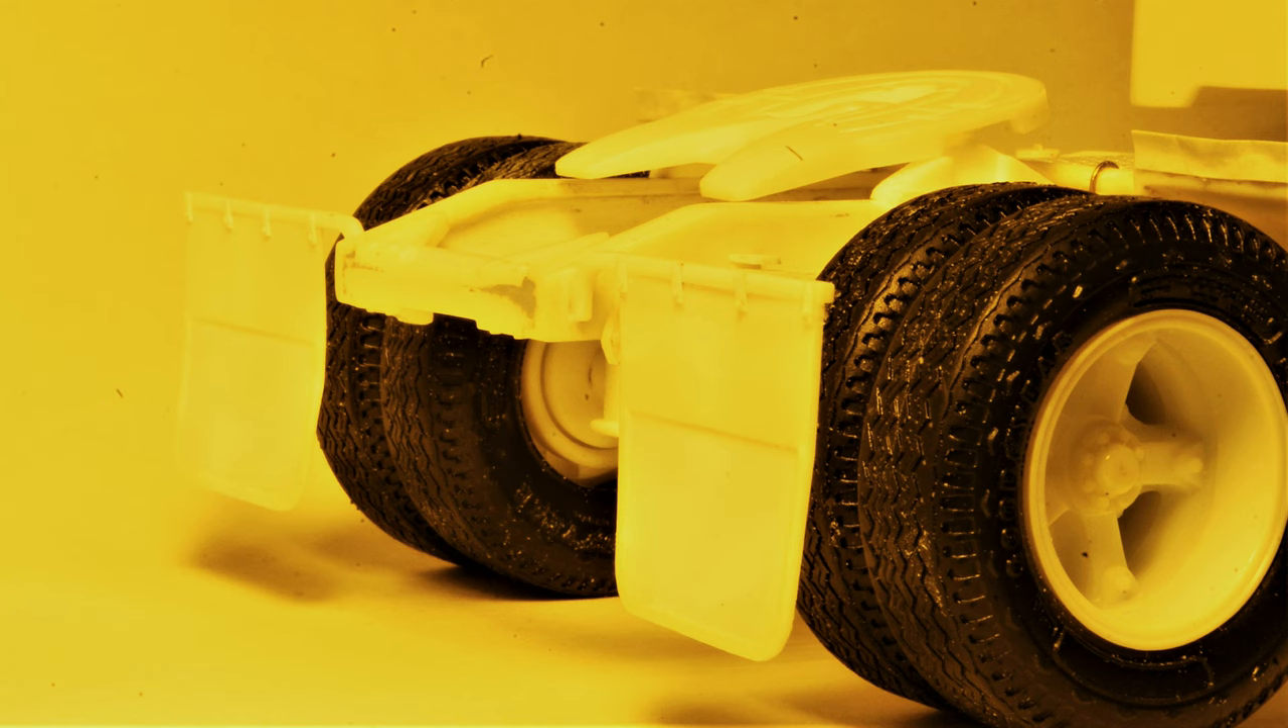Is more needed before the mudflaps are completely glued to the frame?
No.